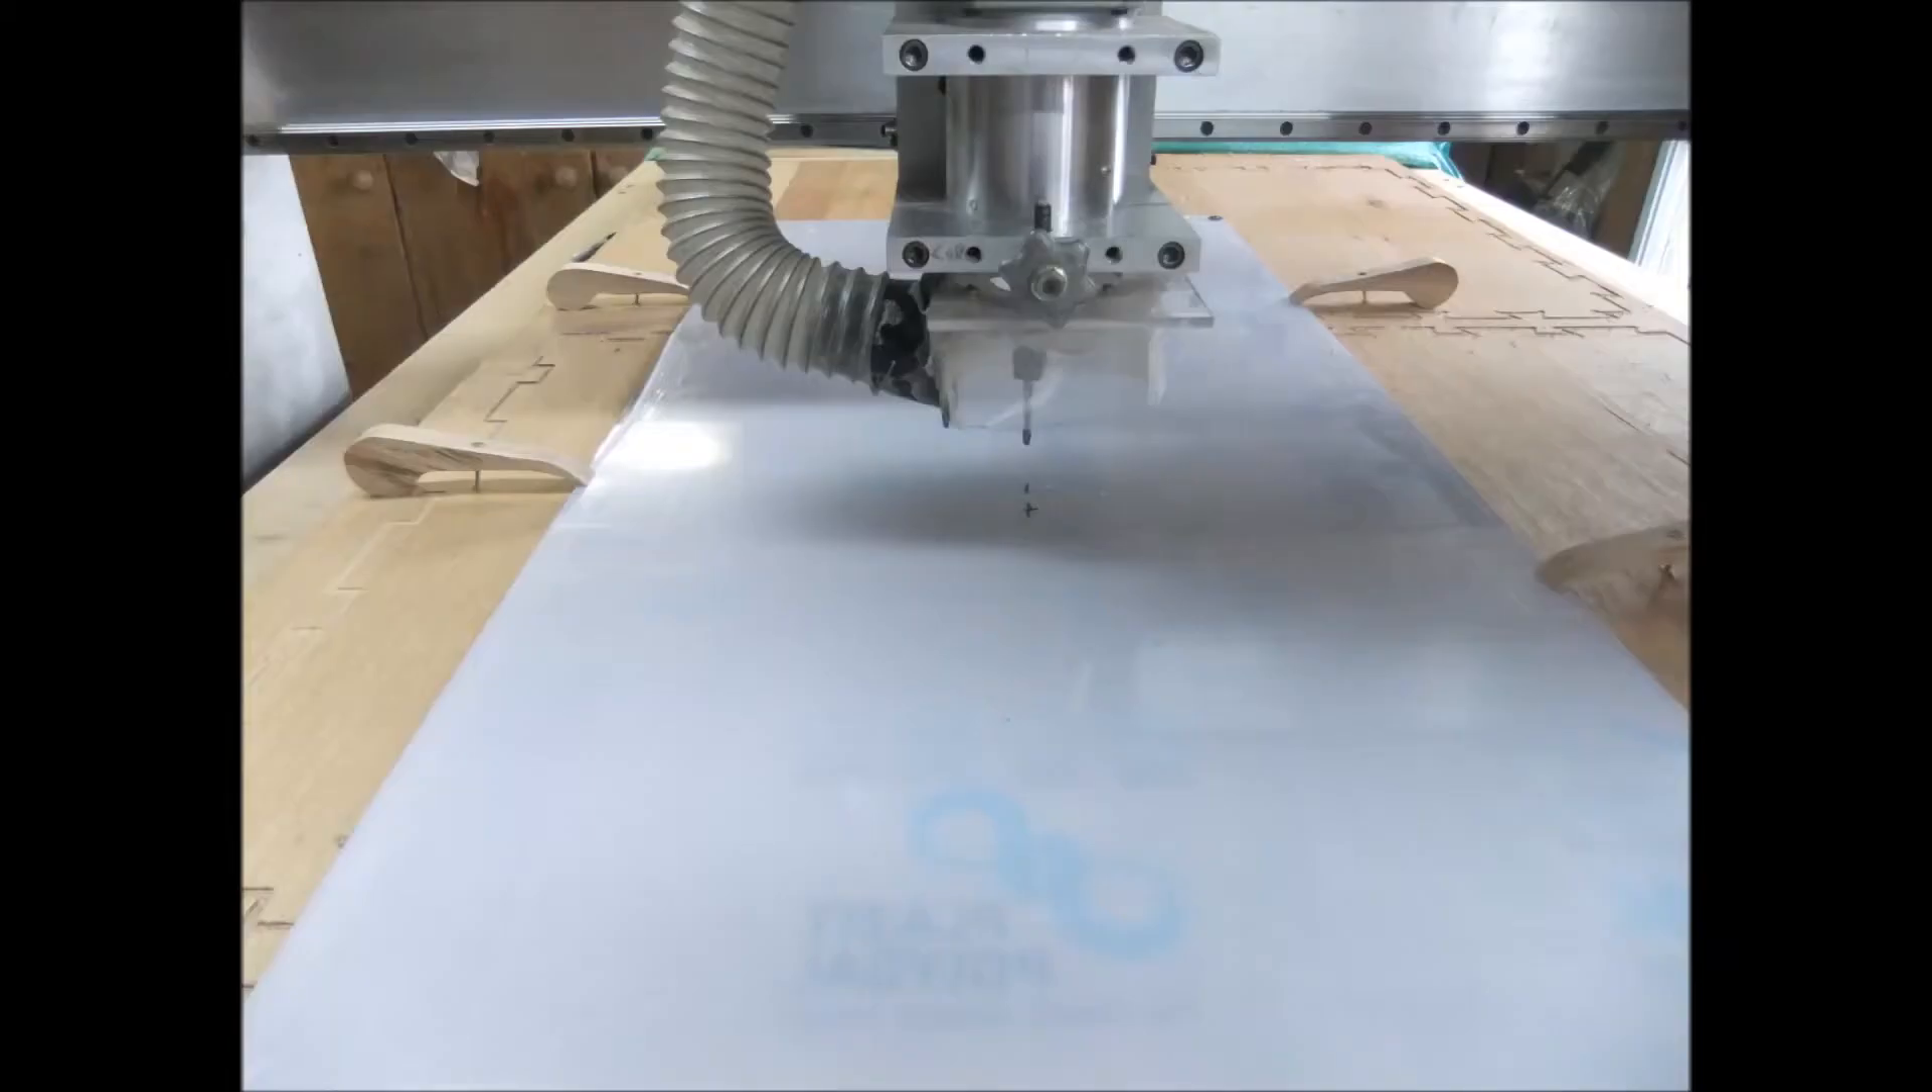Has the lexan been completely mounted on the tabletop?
Yes.